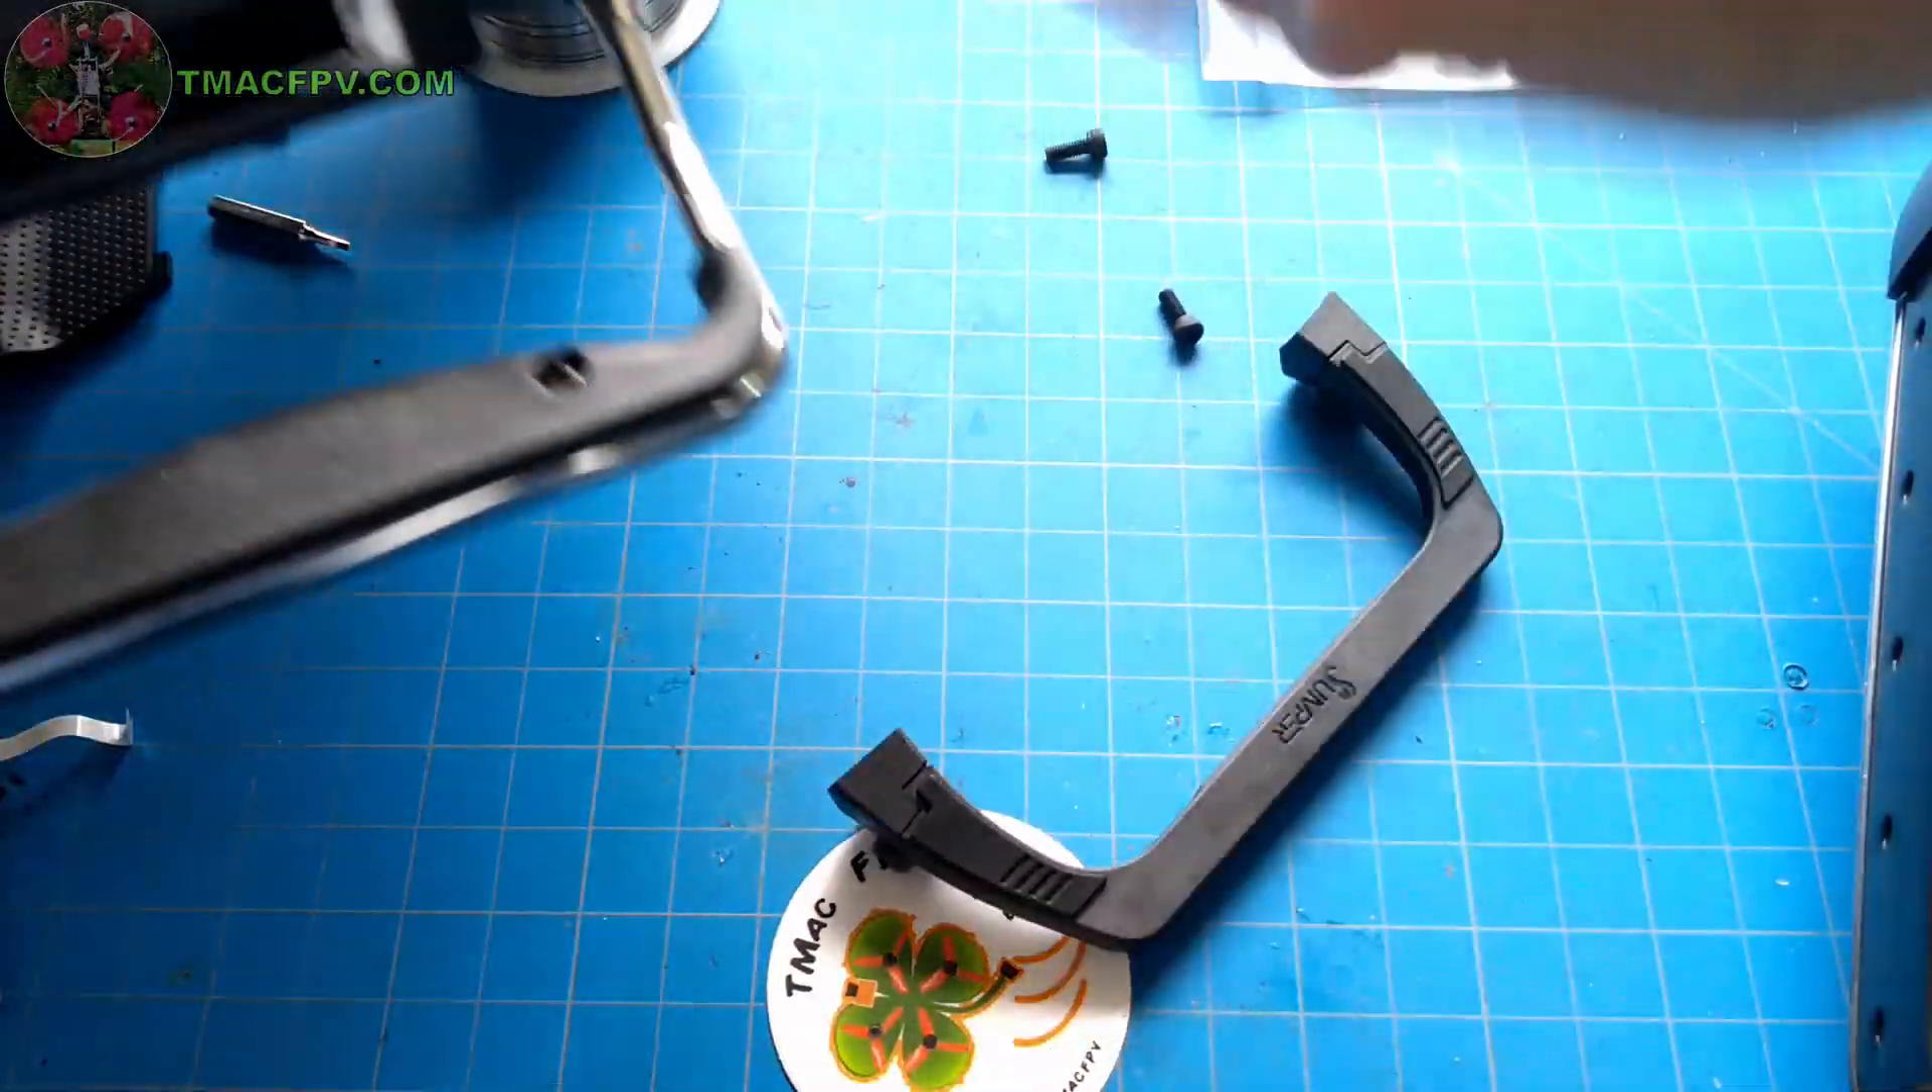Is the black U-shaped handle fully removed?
Yes.